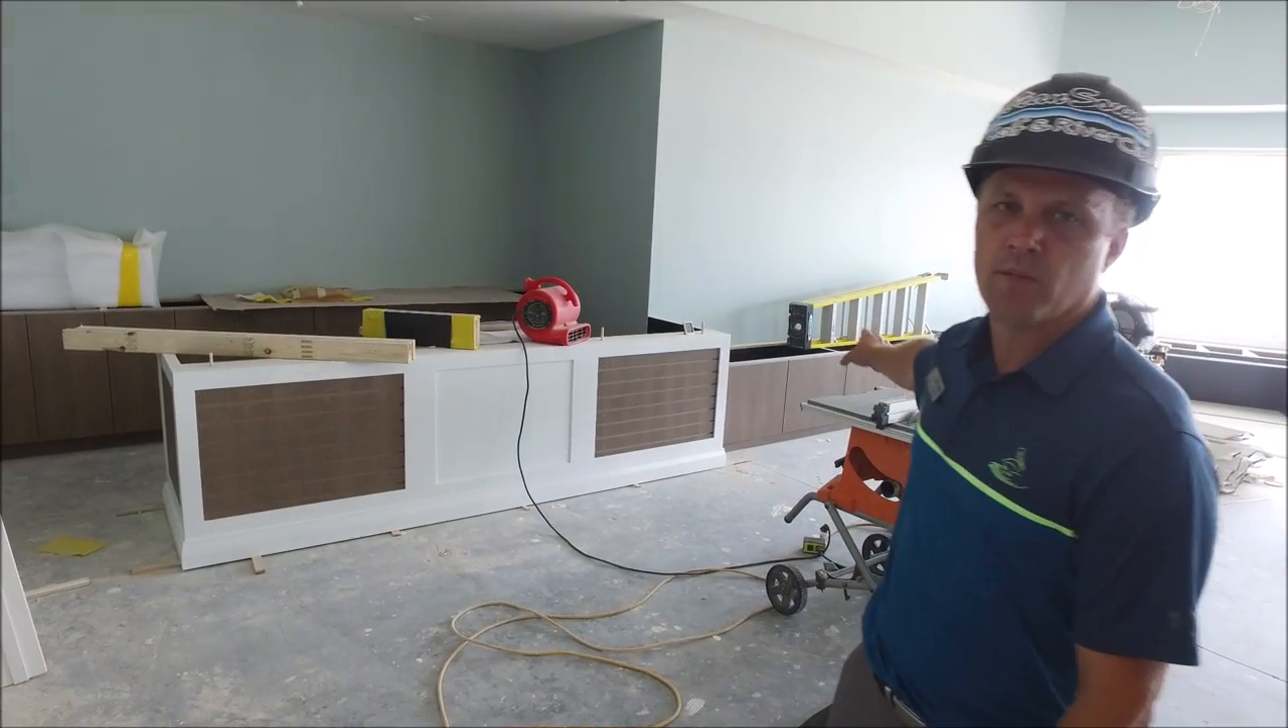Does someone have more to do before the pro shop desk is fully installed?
Yes.